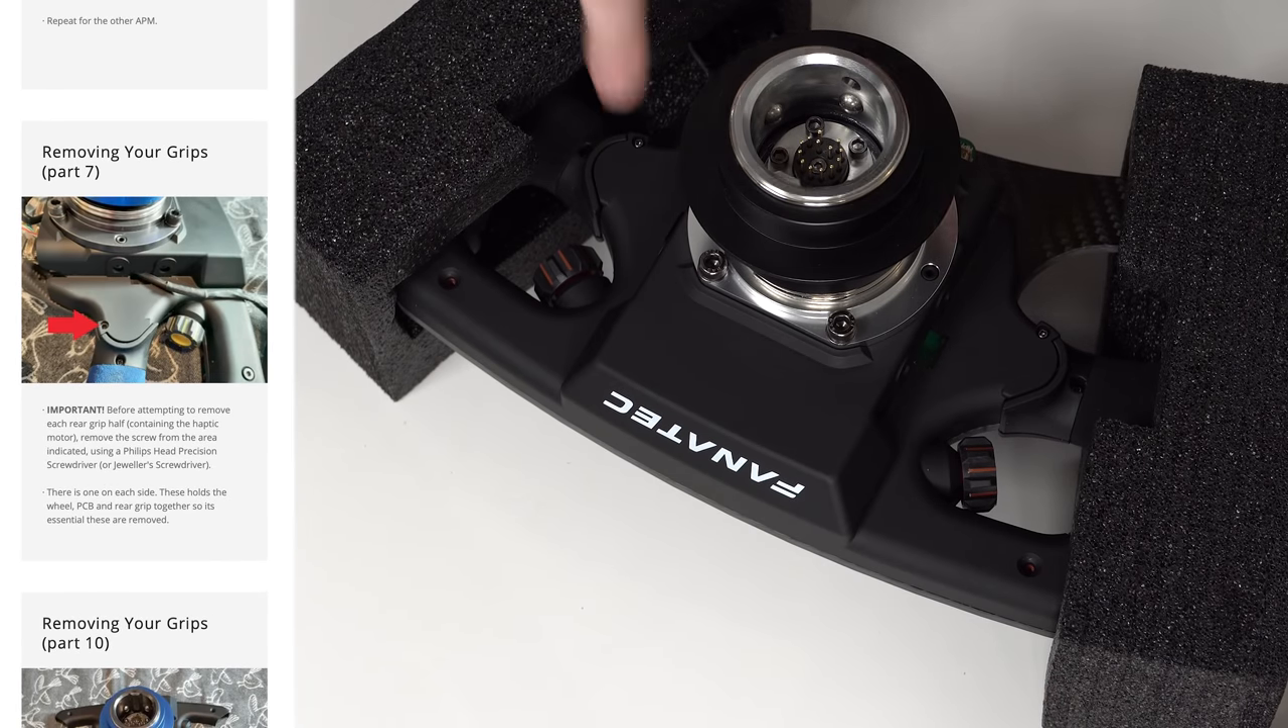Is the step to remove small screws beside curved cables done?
No.